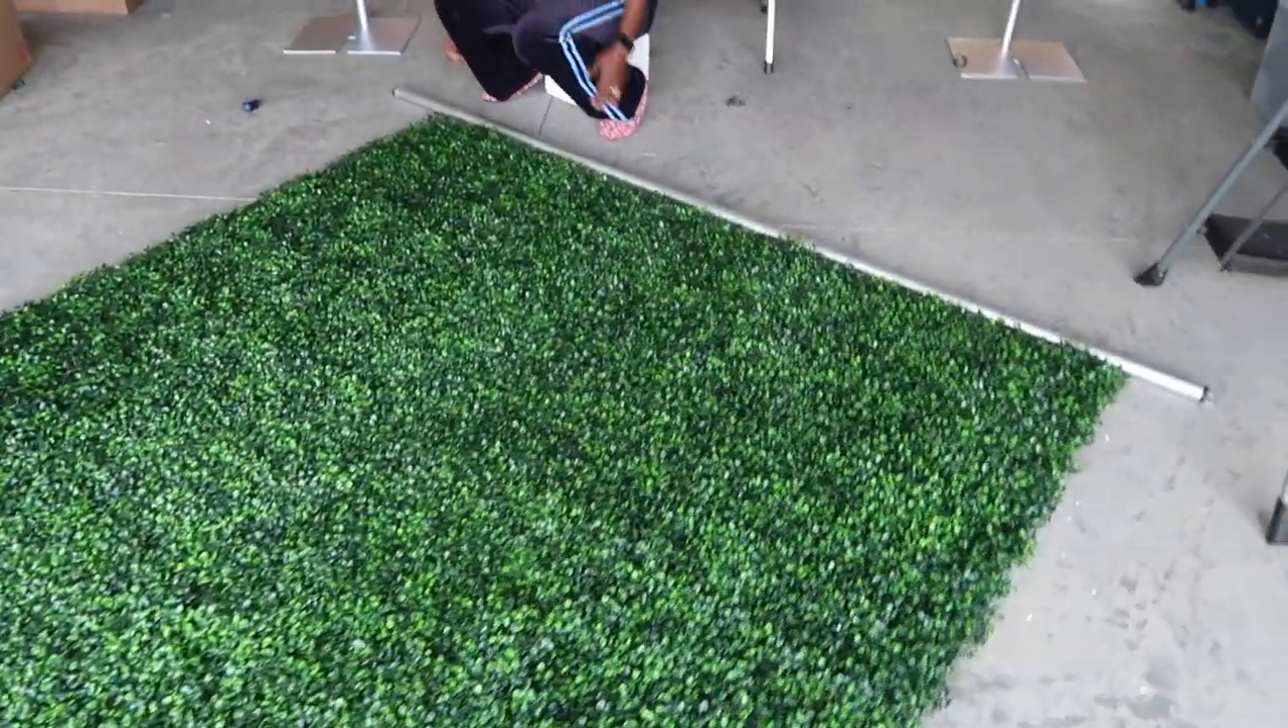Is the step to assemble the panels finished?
Yes.